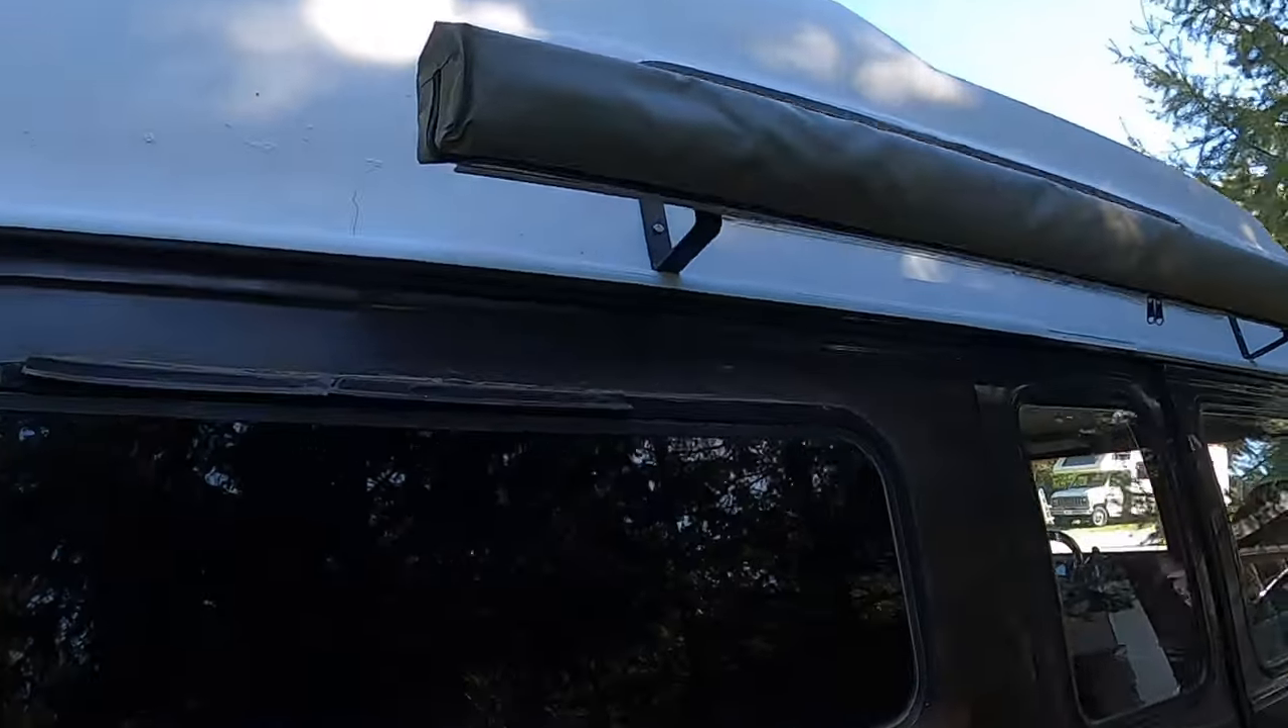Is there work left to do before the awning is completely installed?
No.